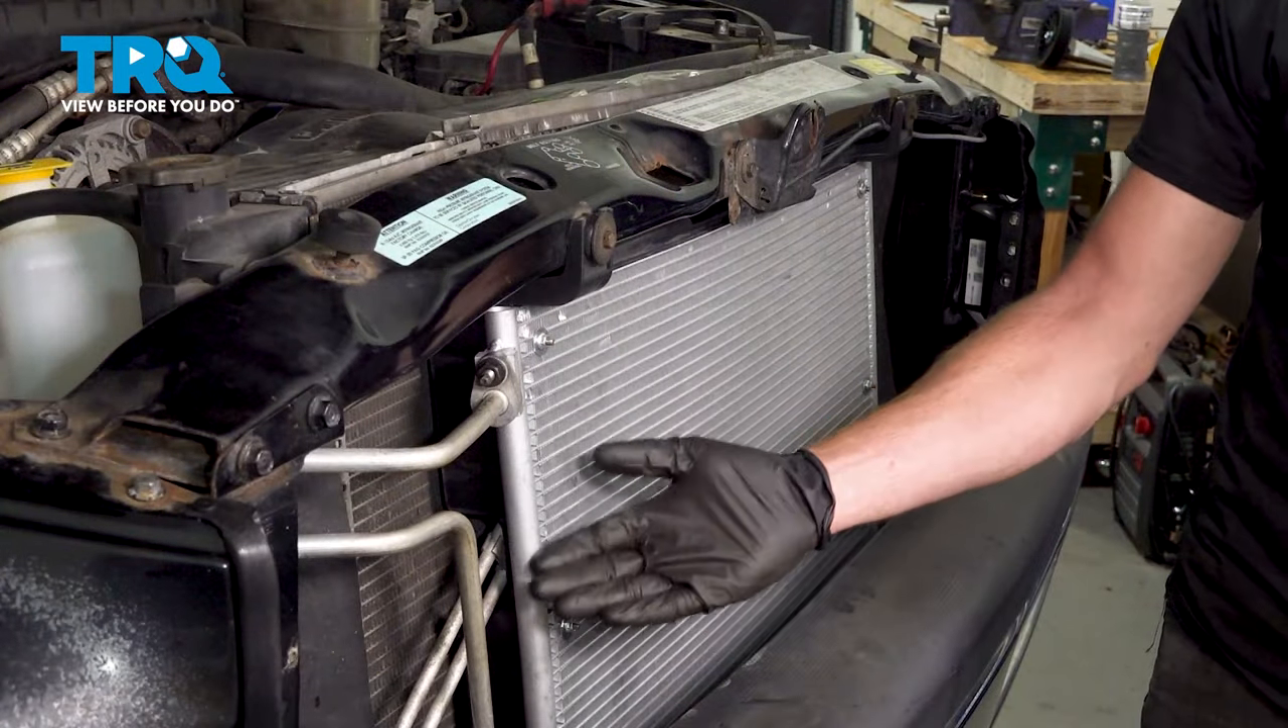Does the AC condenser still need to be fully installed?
No.